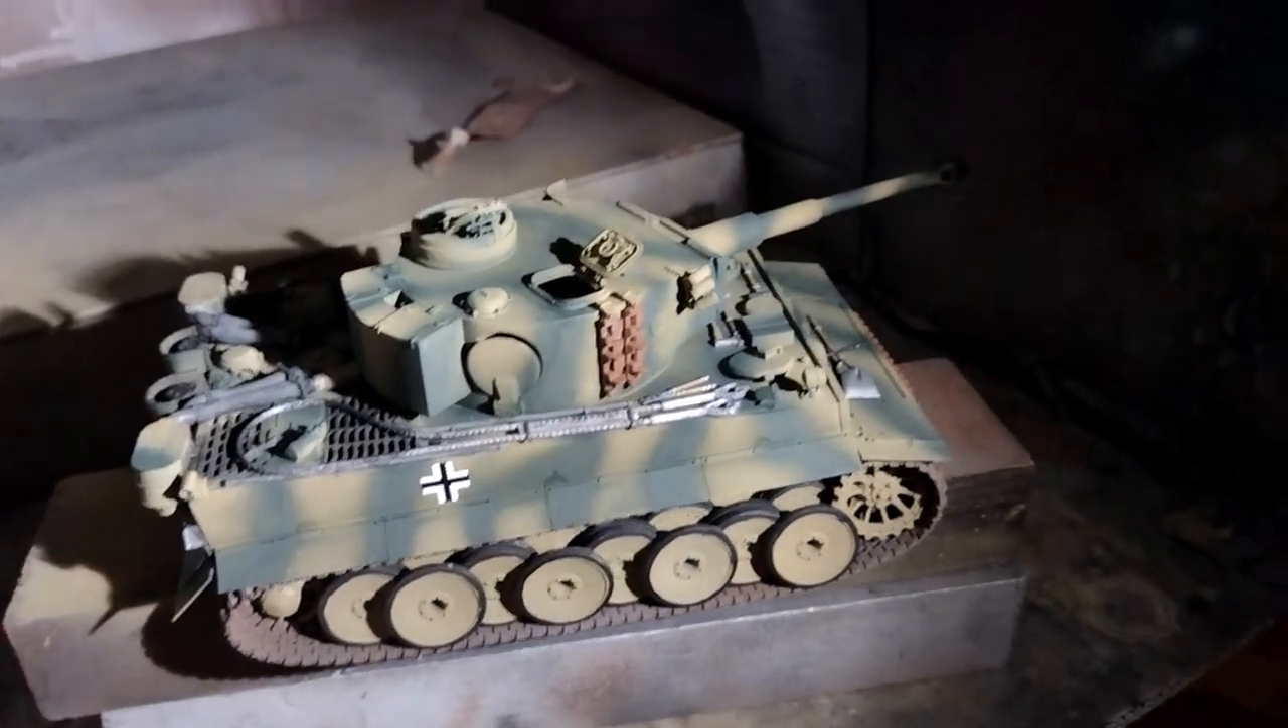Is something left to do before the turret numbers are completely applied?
Yes.